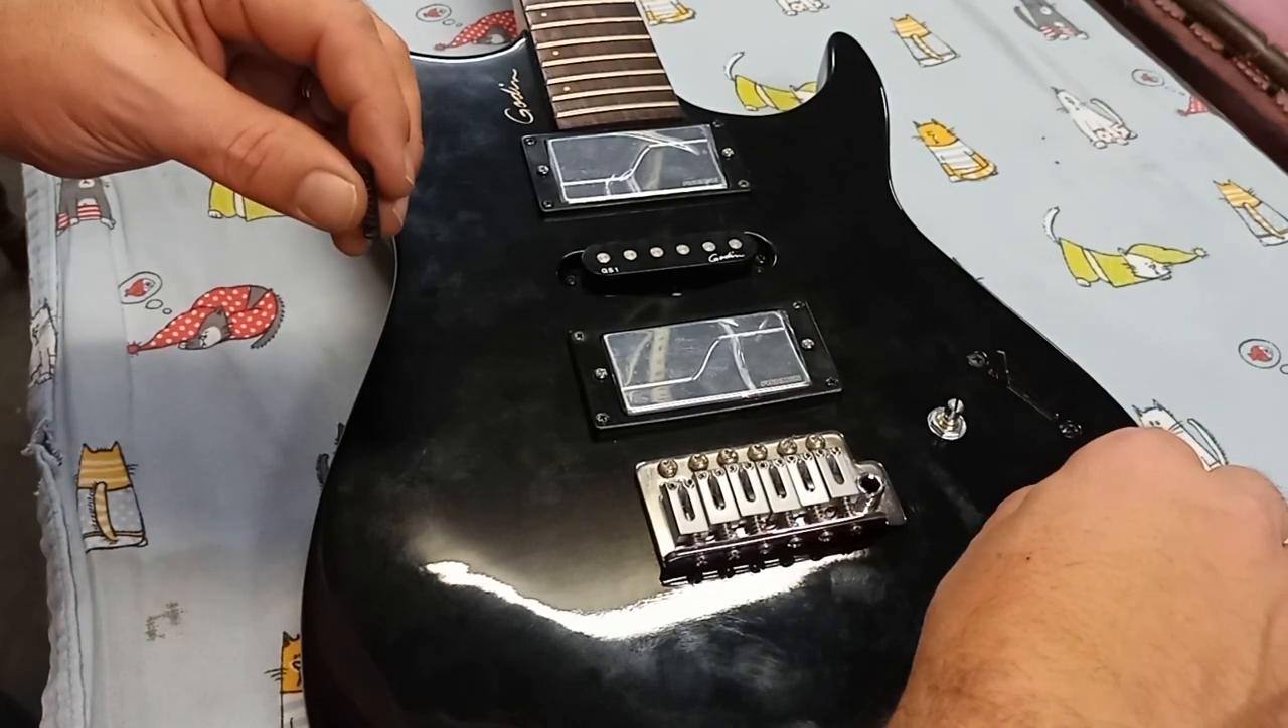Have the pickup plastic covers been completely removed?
No.